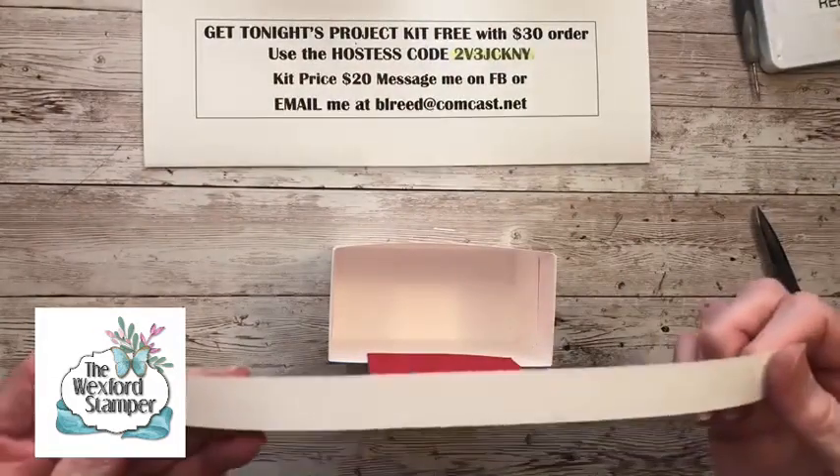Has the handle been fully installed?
No.